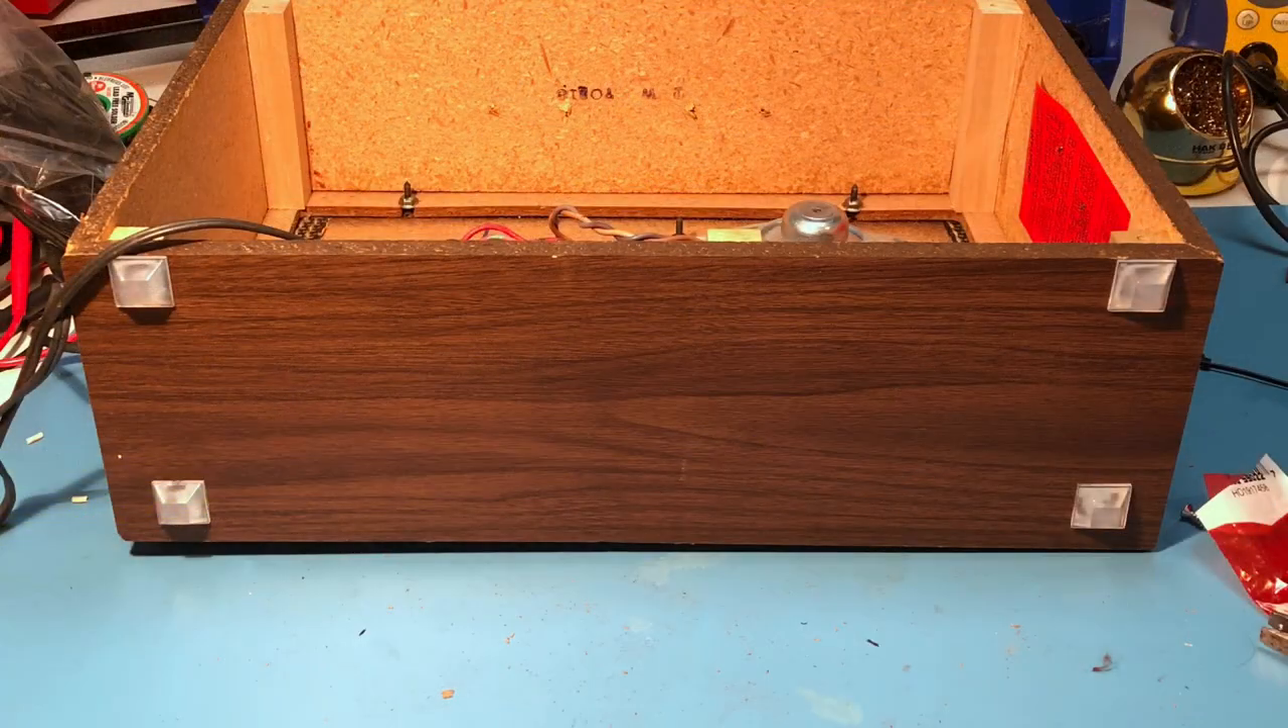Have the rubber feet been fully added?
Yes.